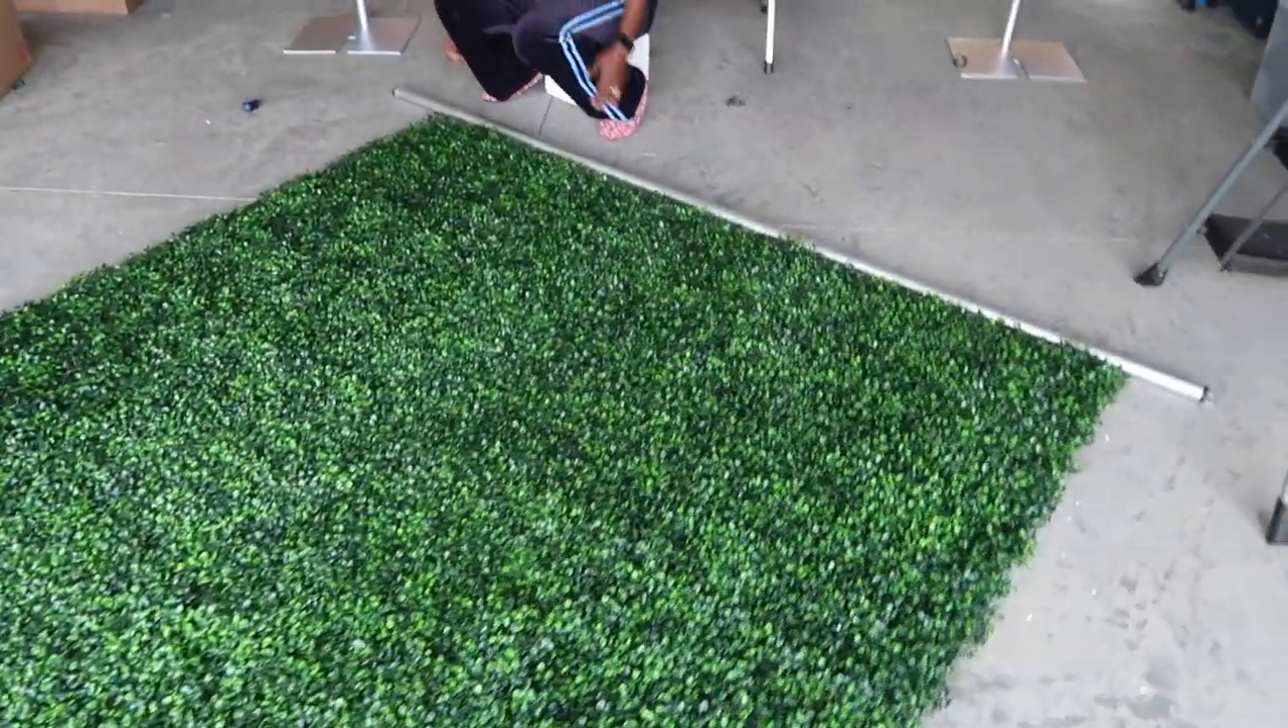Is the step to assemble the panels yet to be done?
No.